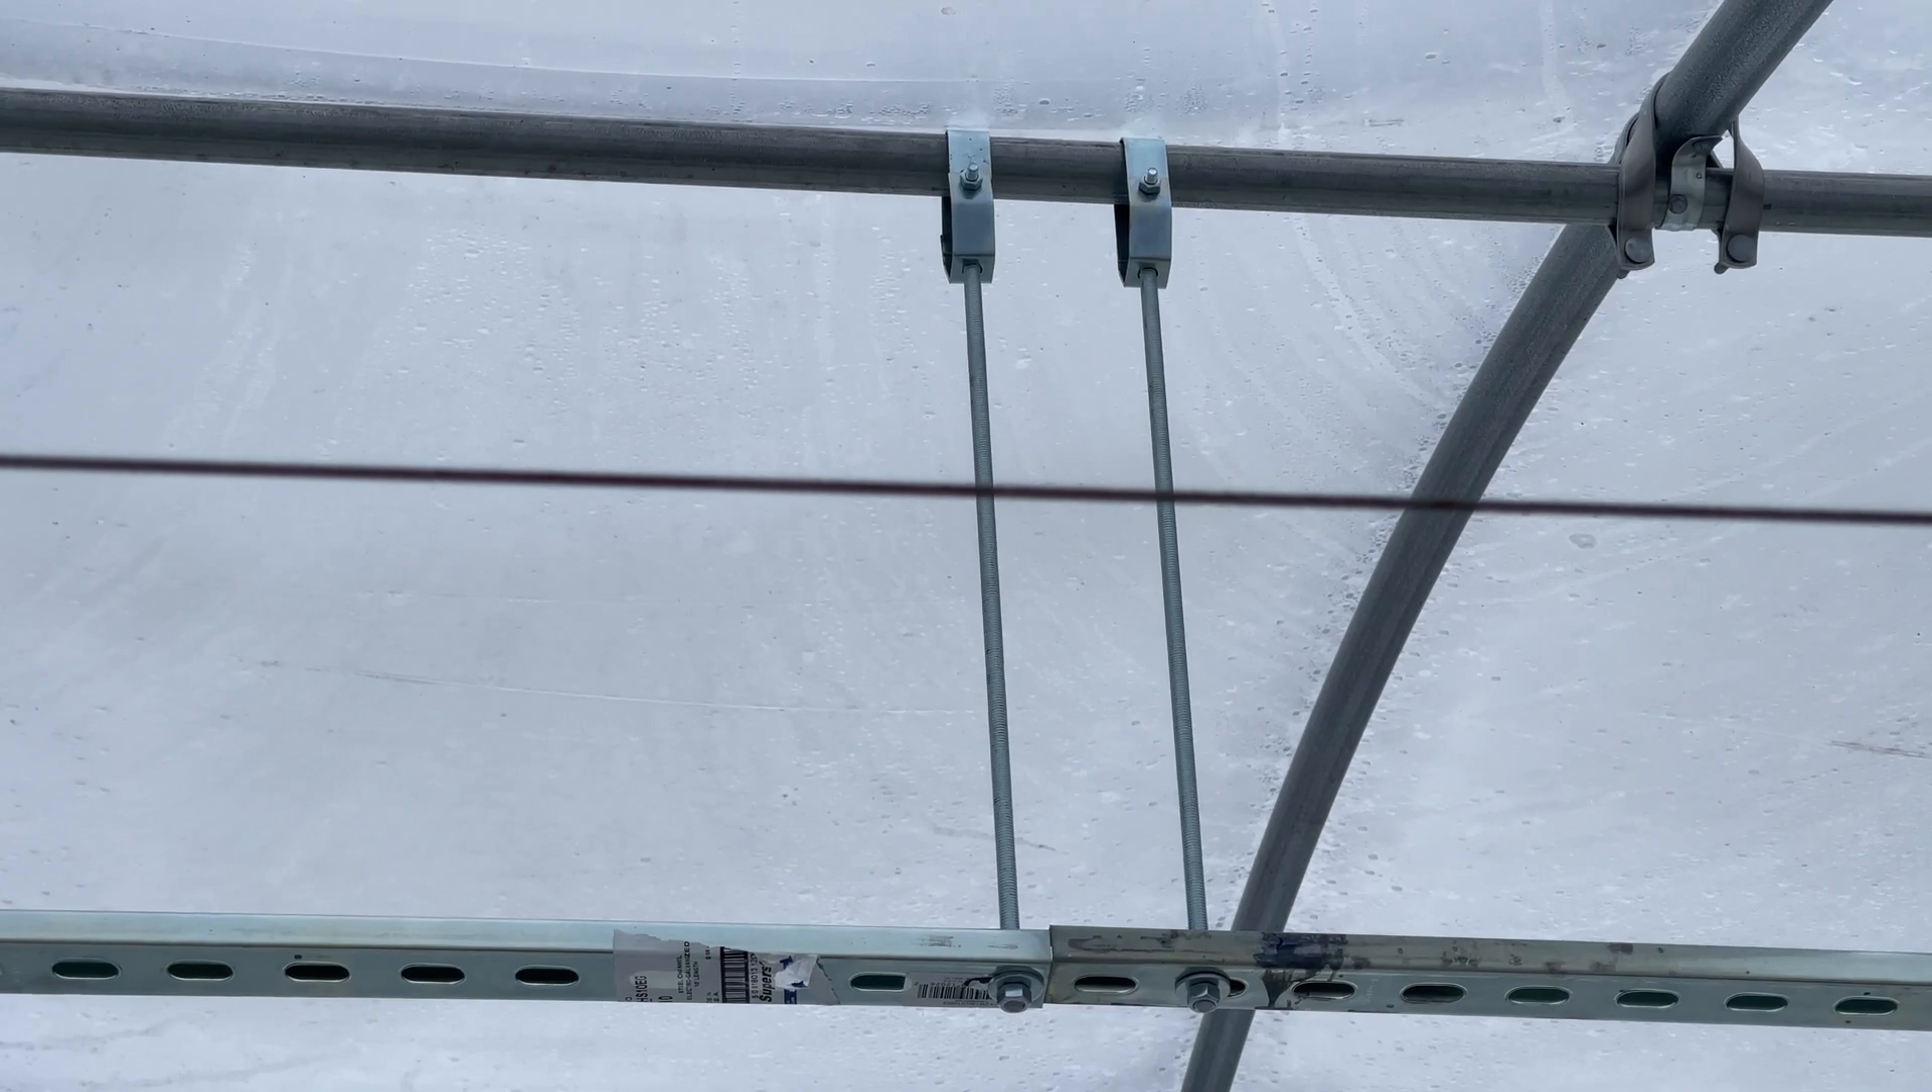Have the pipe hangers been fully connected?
Yes.